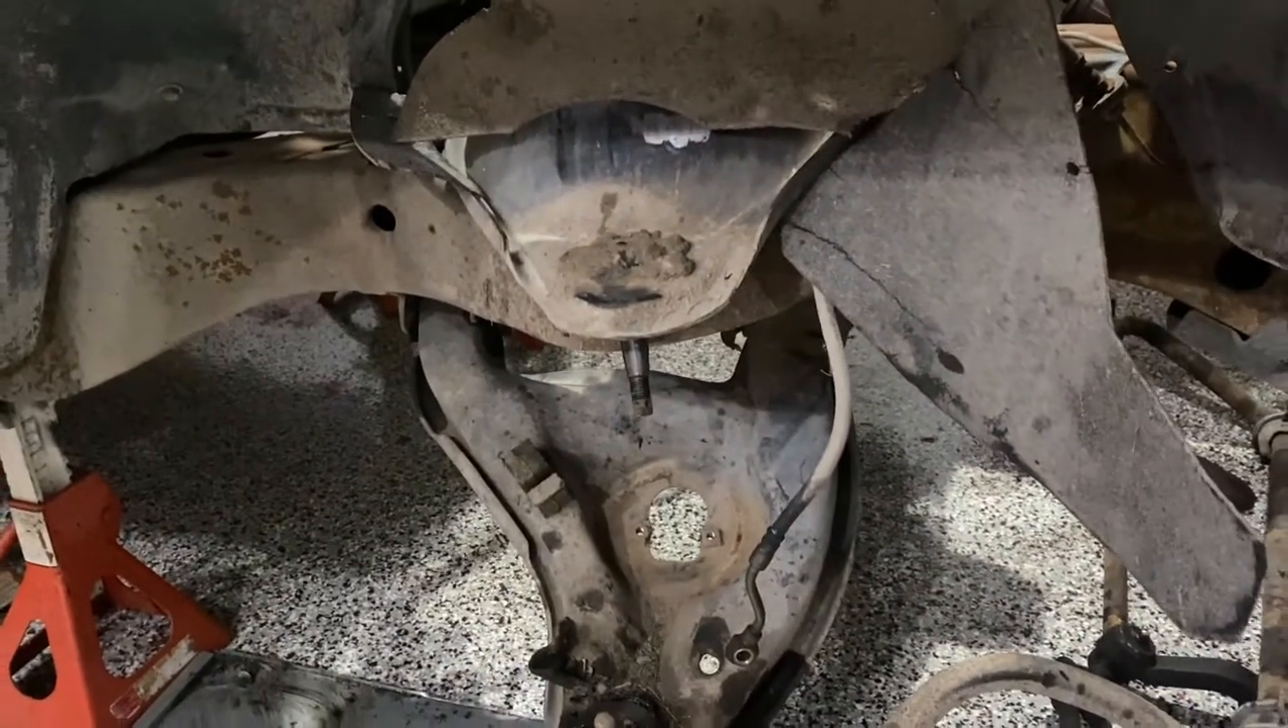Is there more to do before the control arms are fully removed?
Yes.